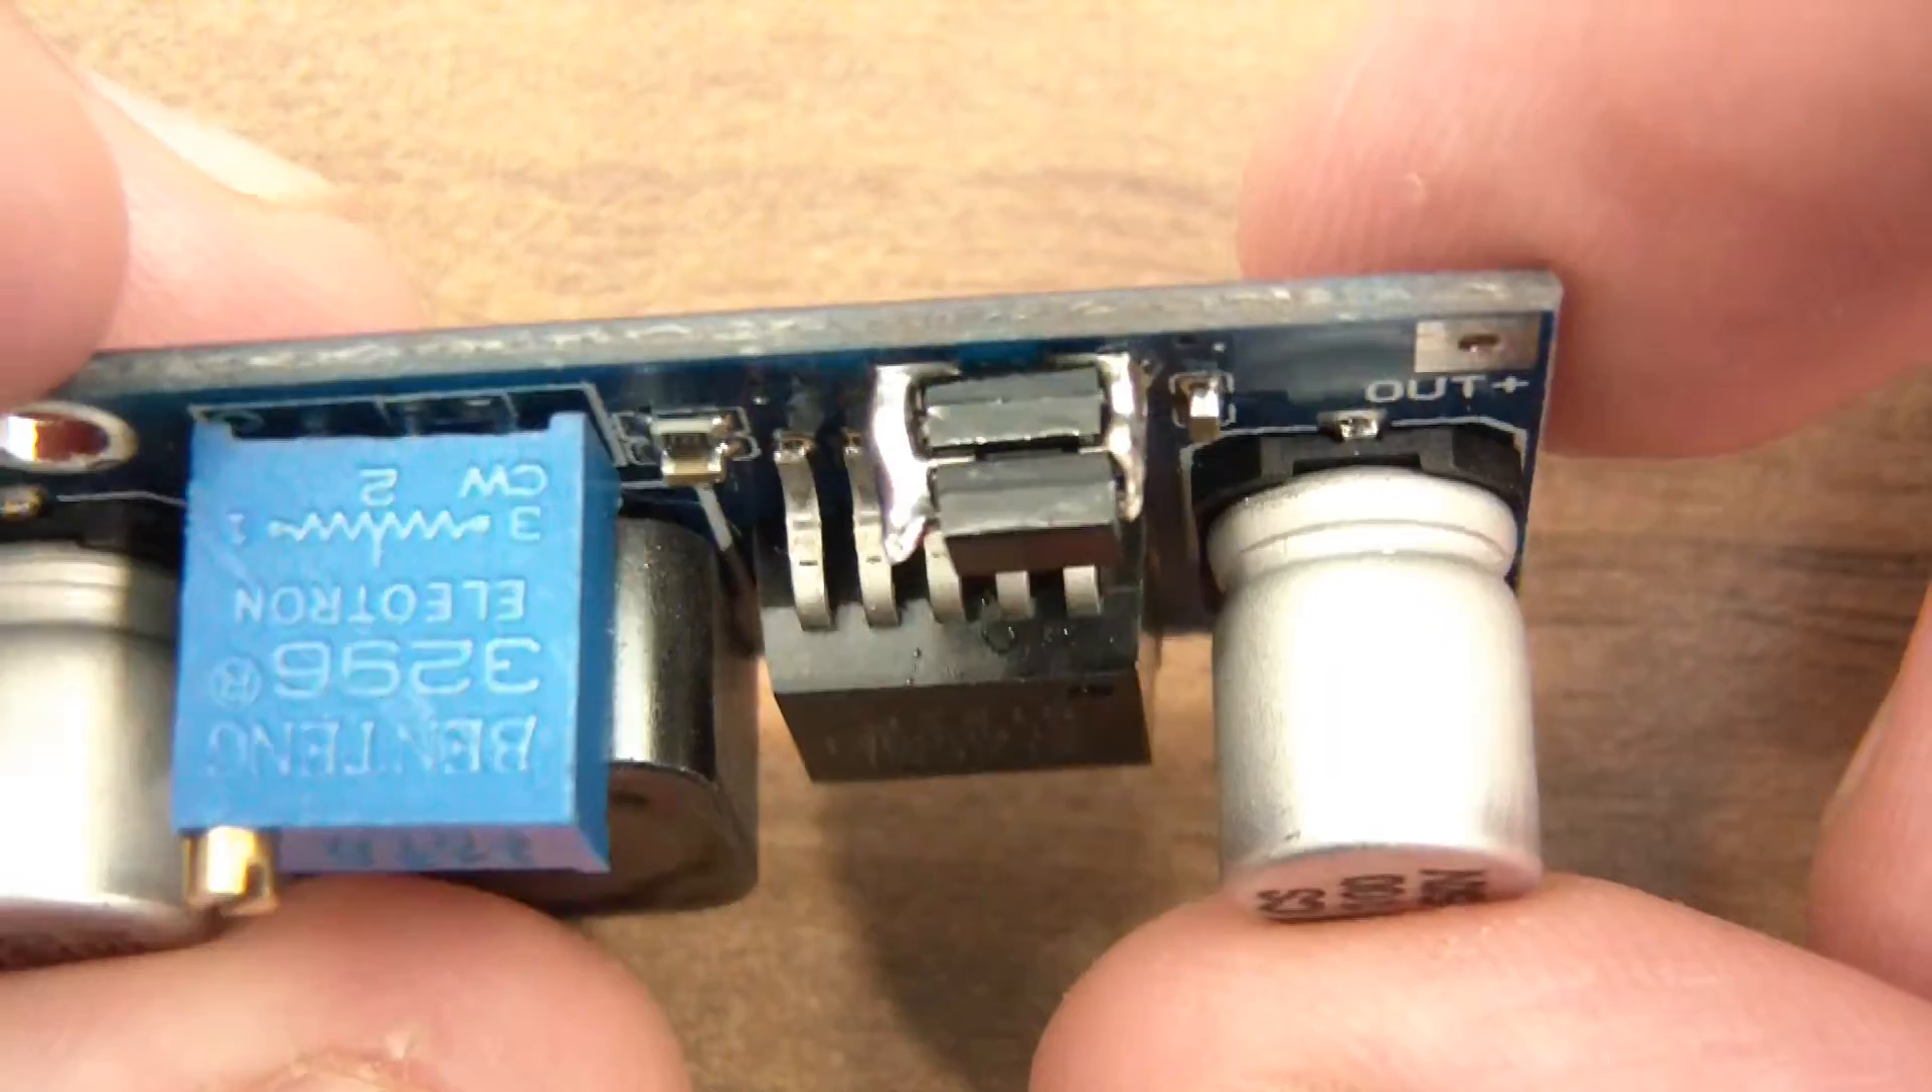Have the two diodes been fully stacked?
Yes.